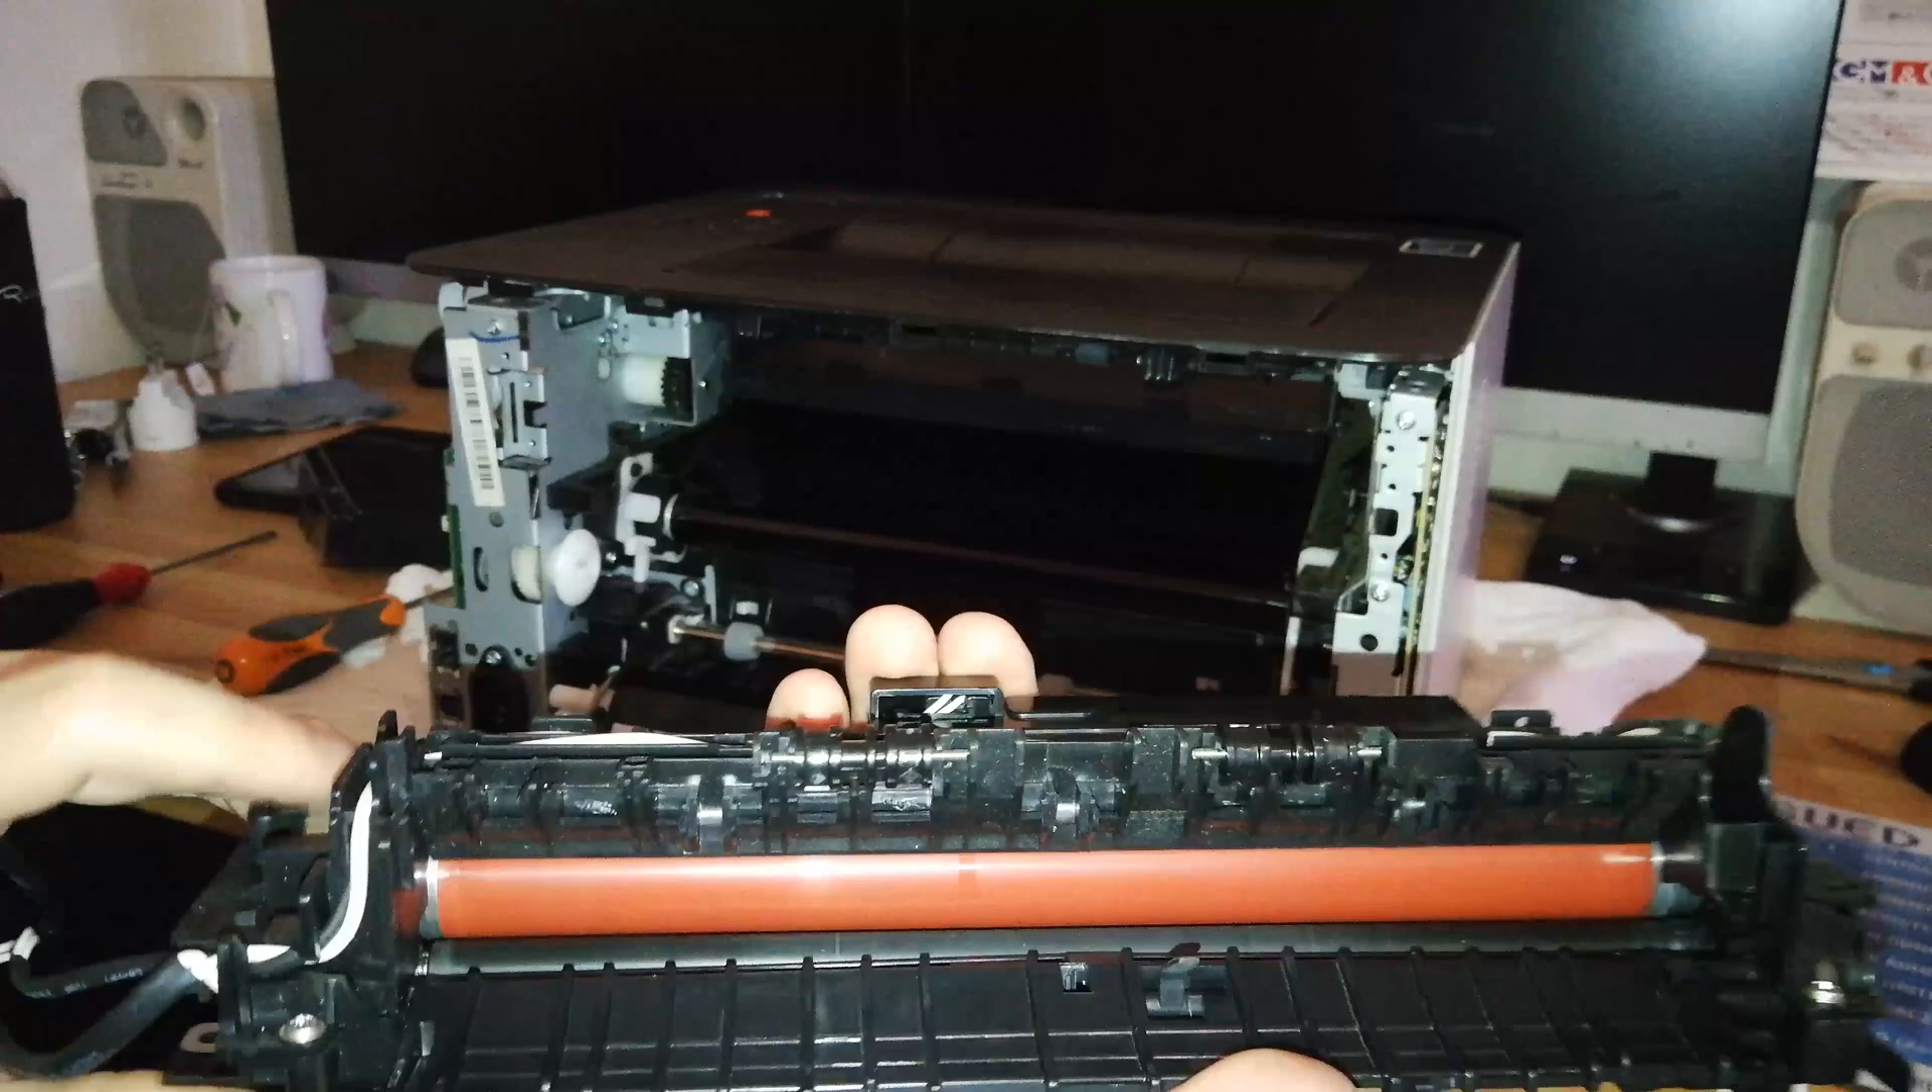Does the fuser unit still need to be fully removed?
No.